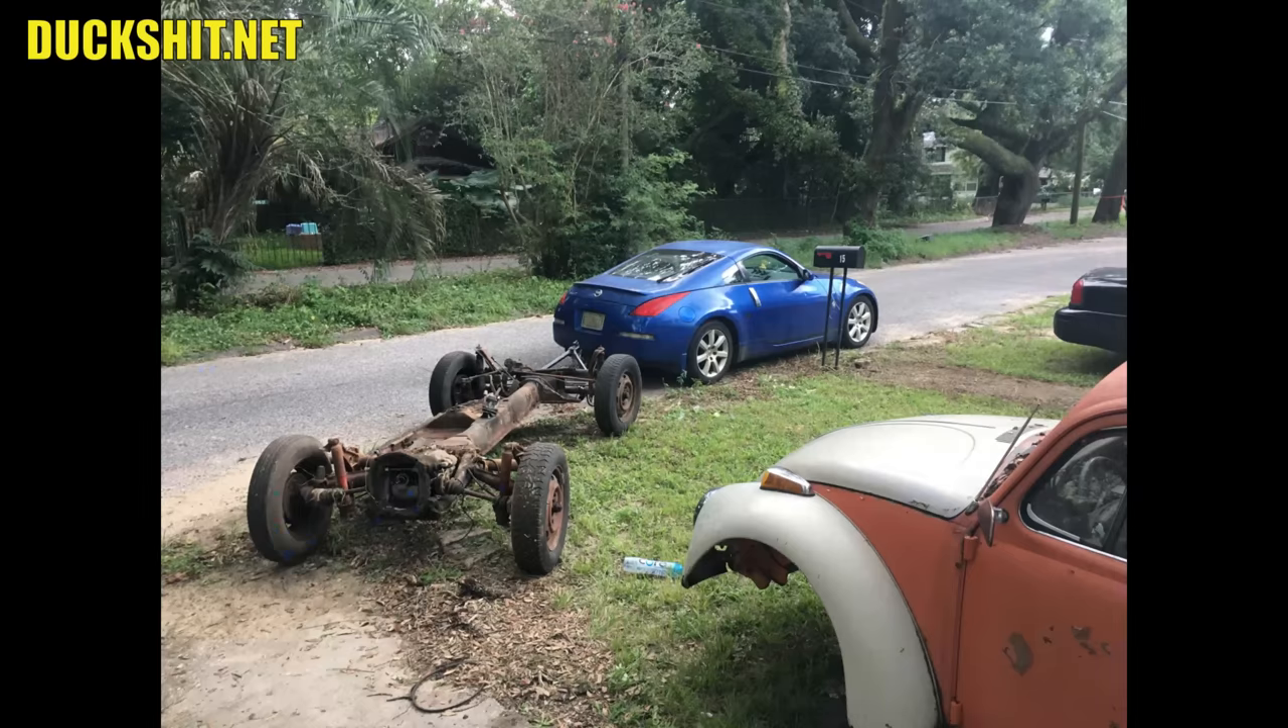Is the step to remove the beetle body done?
Yes.